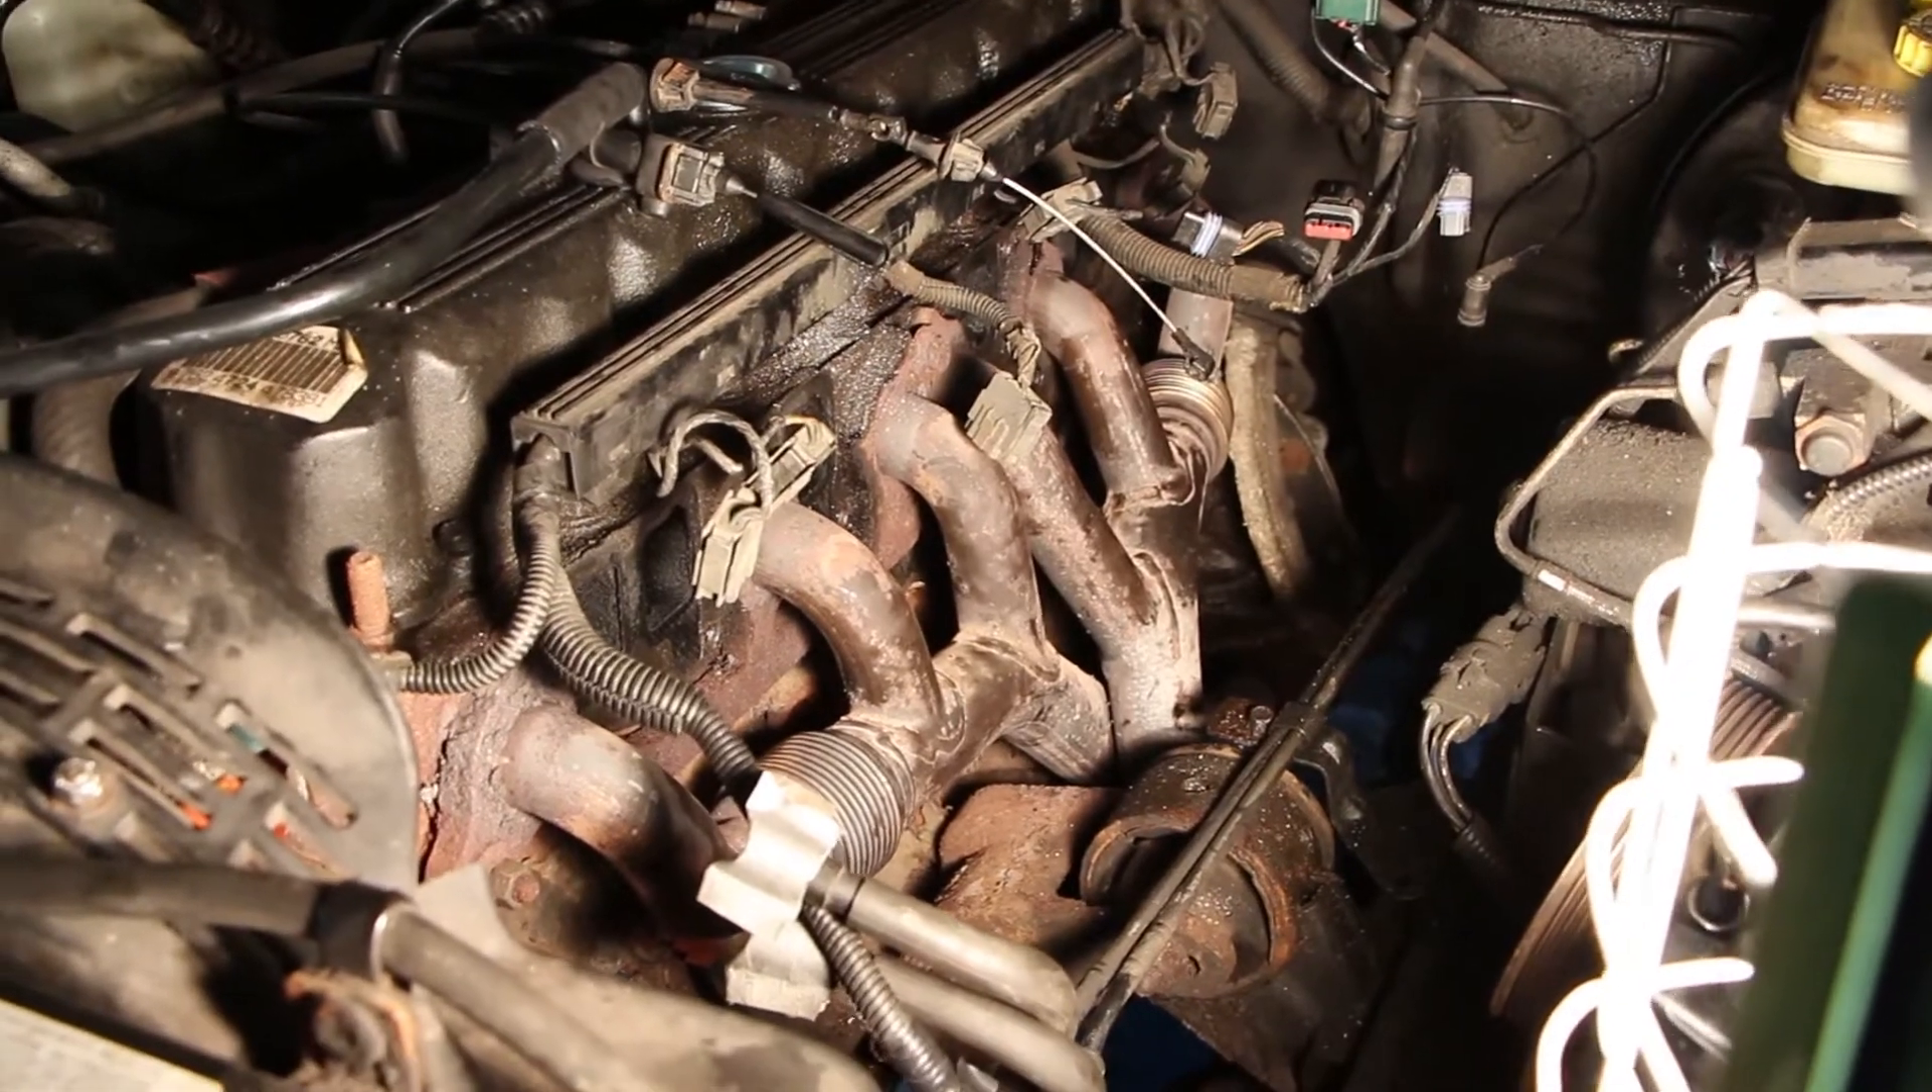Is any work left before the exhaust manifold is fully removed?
Yes.